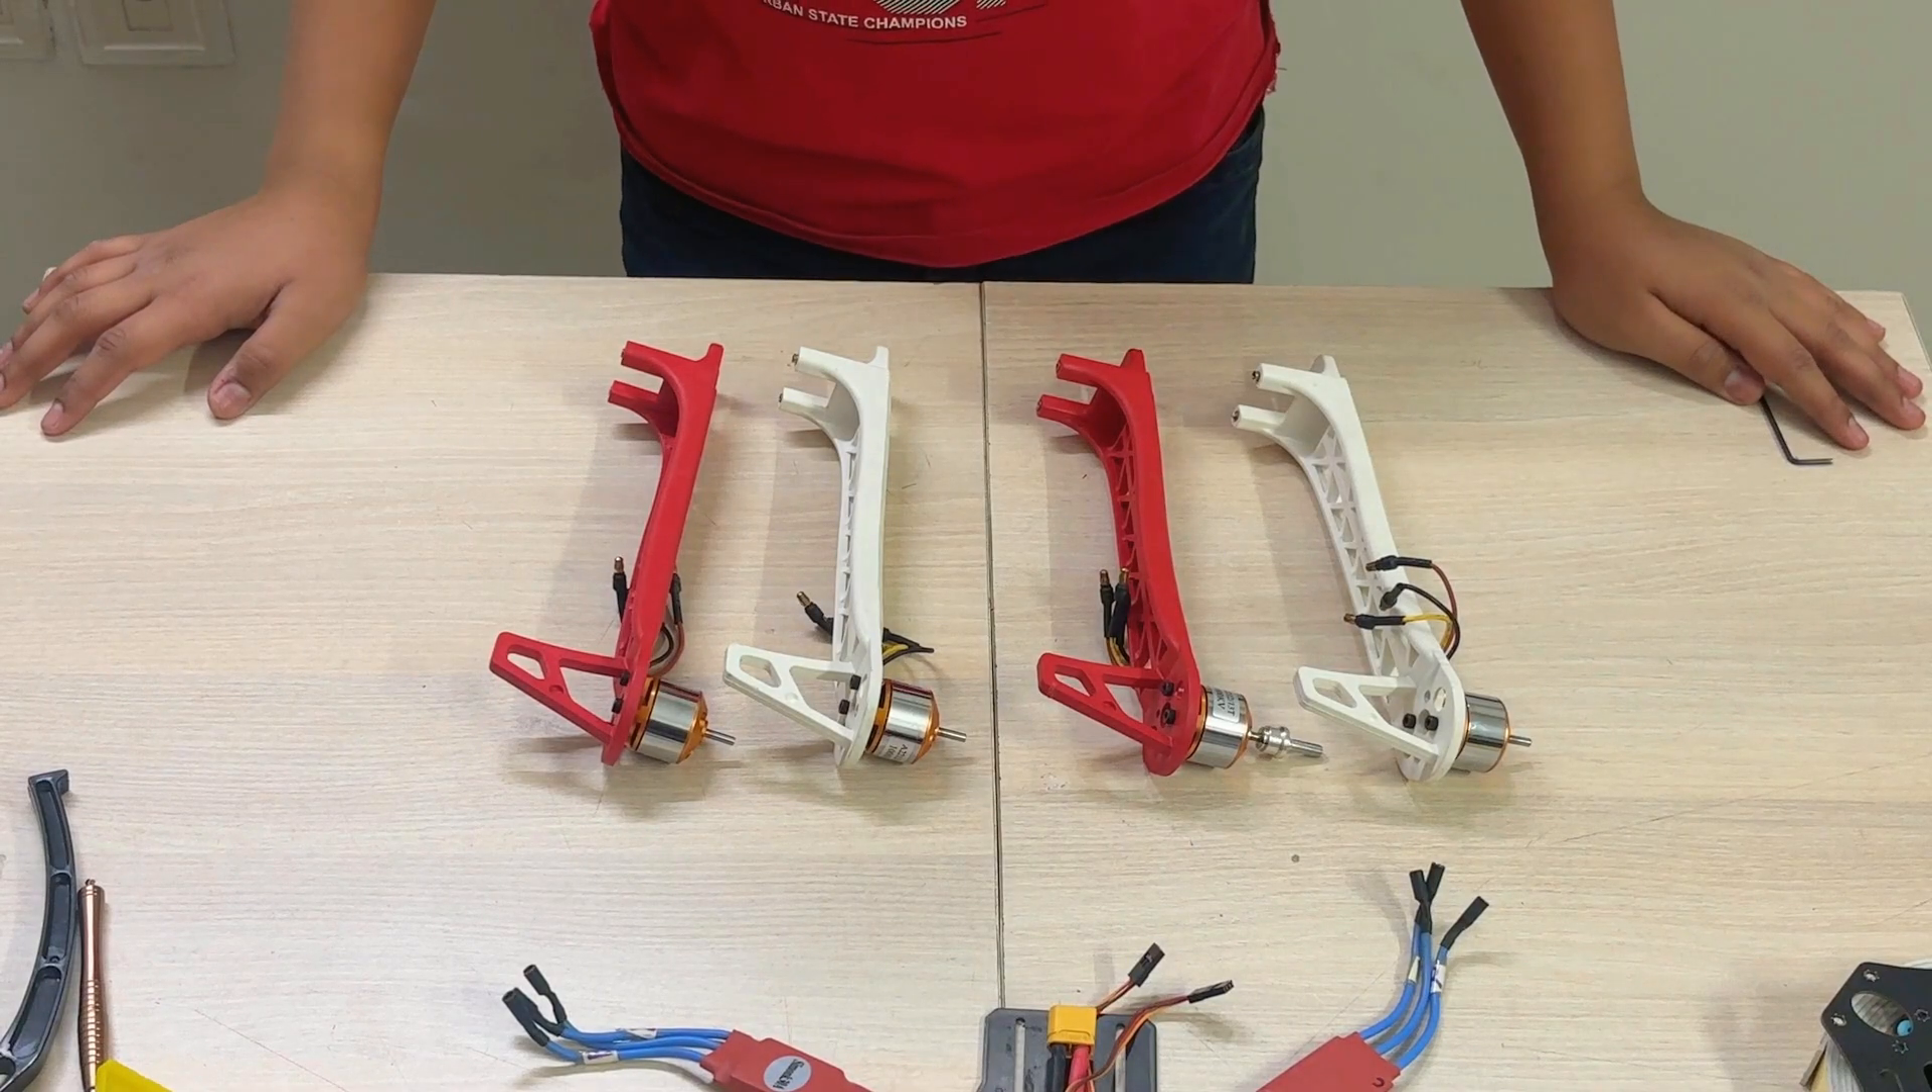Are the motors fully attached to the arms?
Yes.